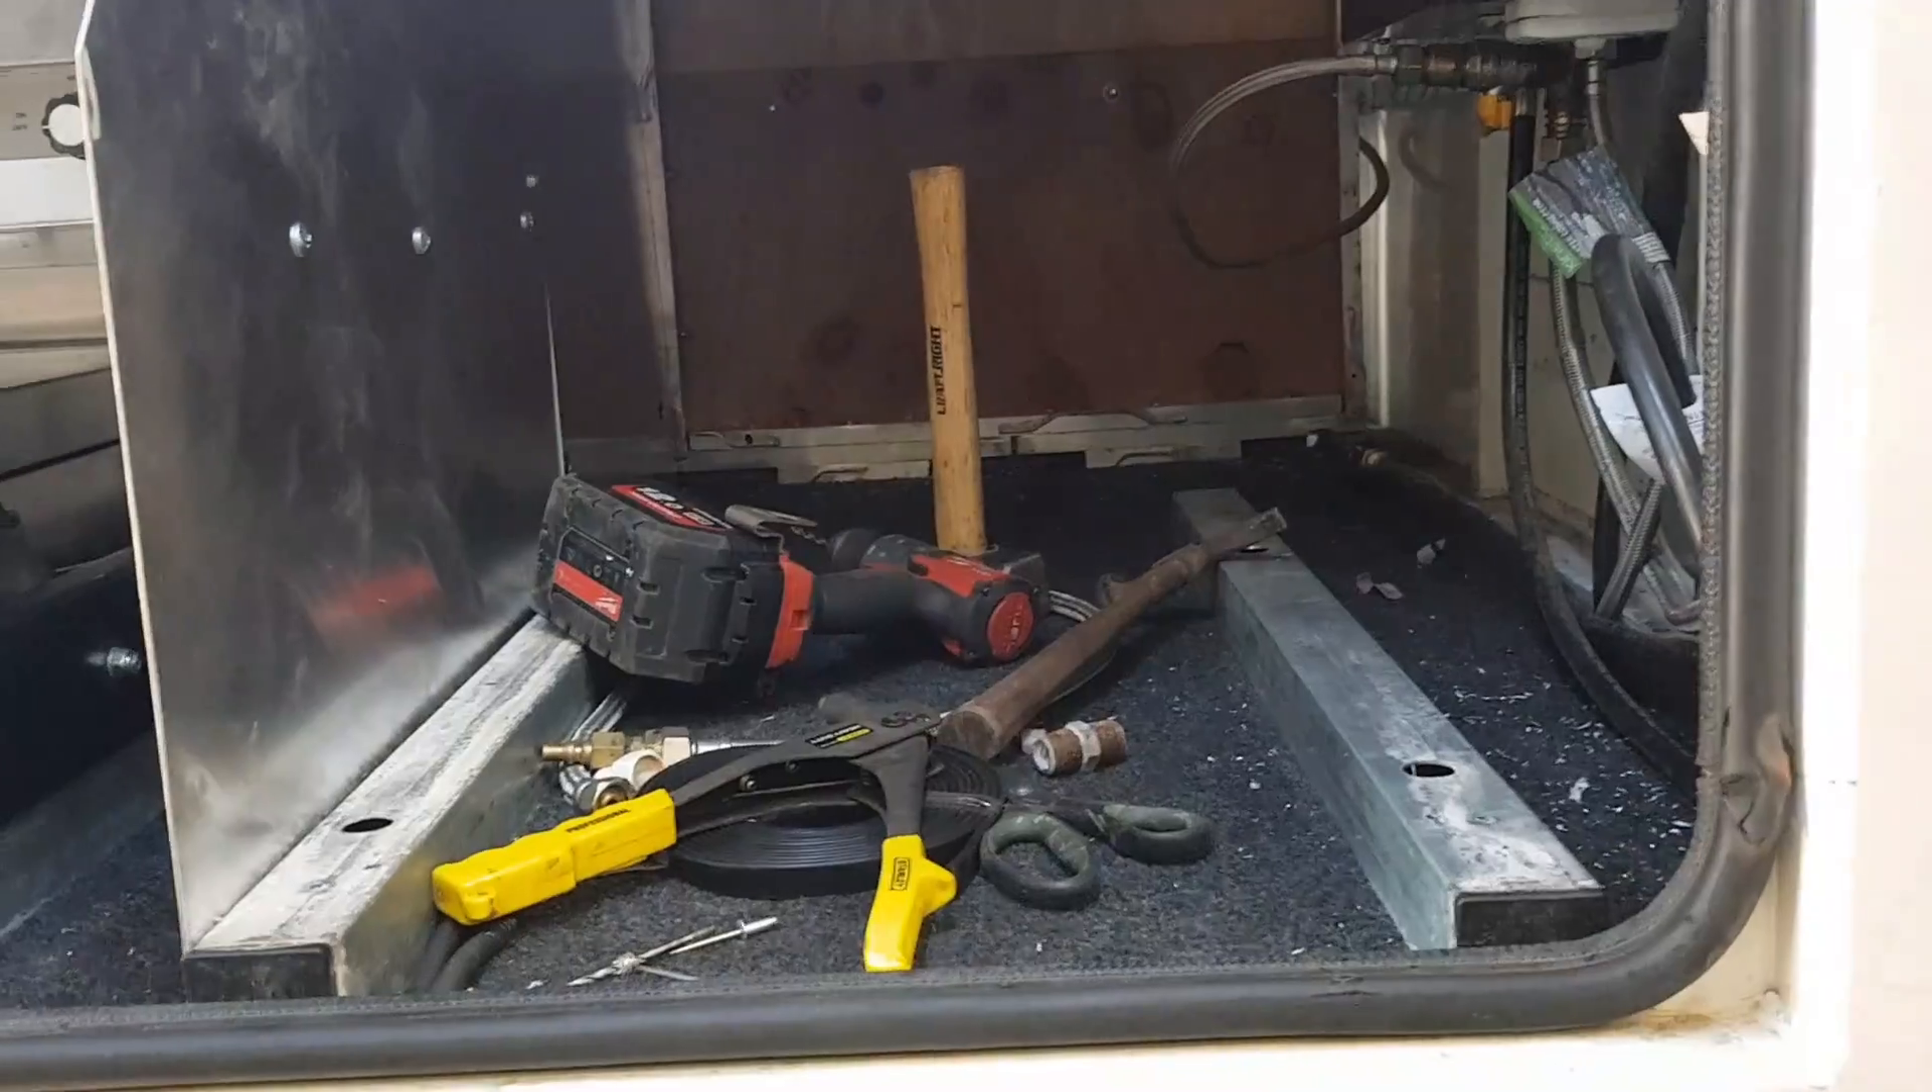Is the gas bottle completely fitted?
No.